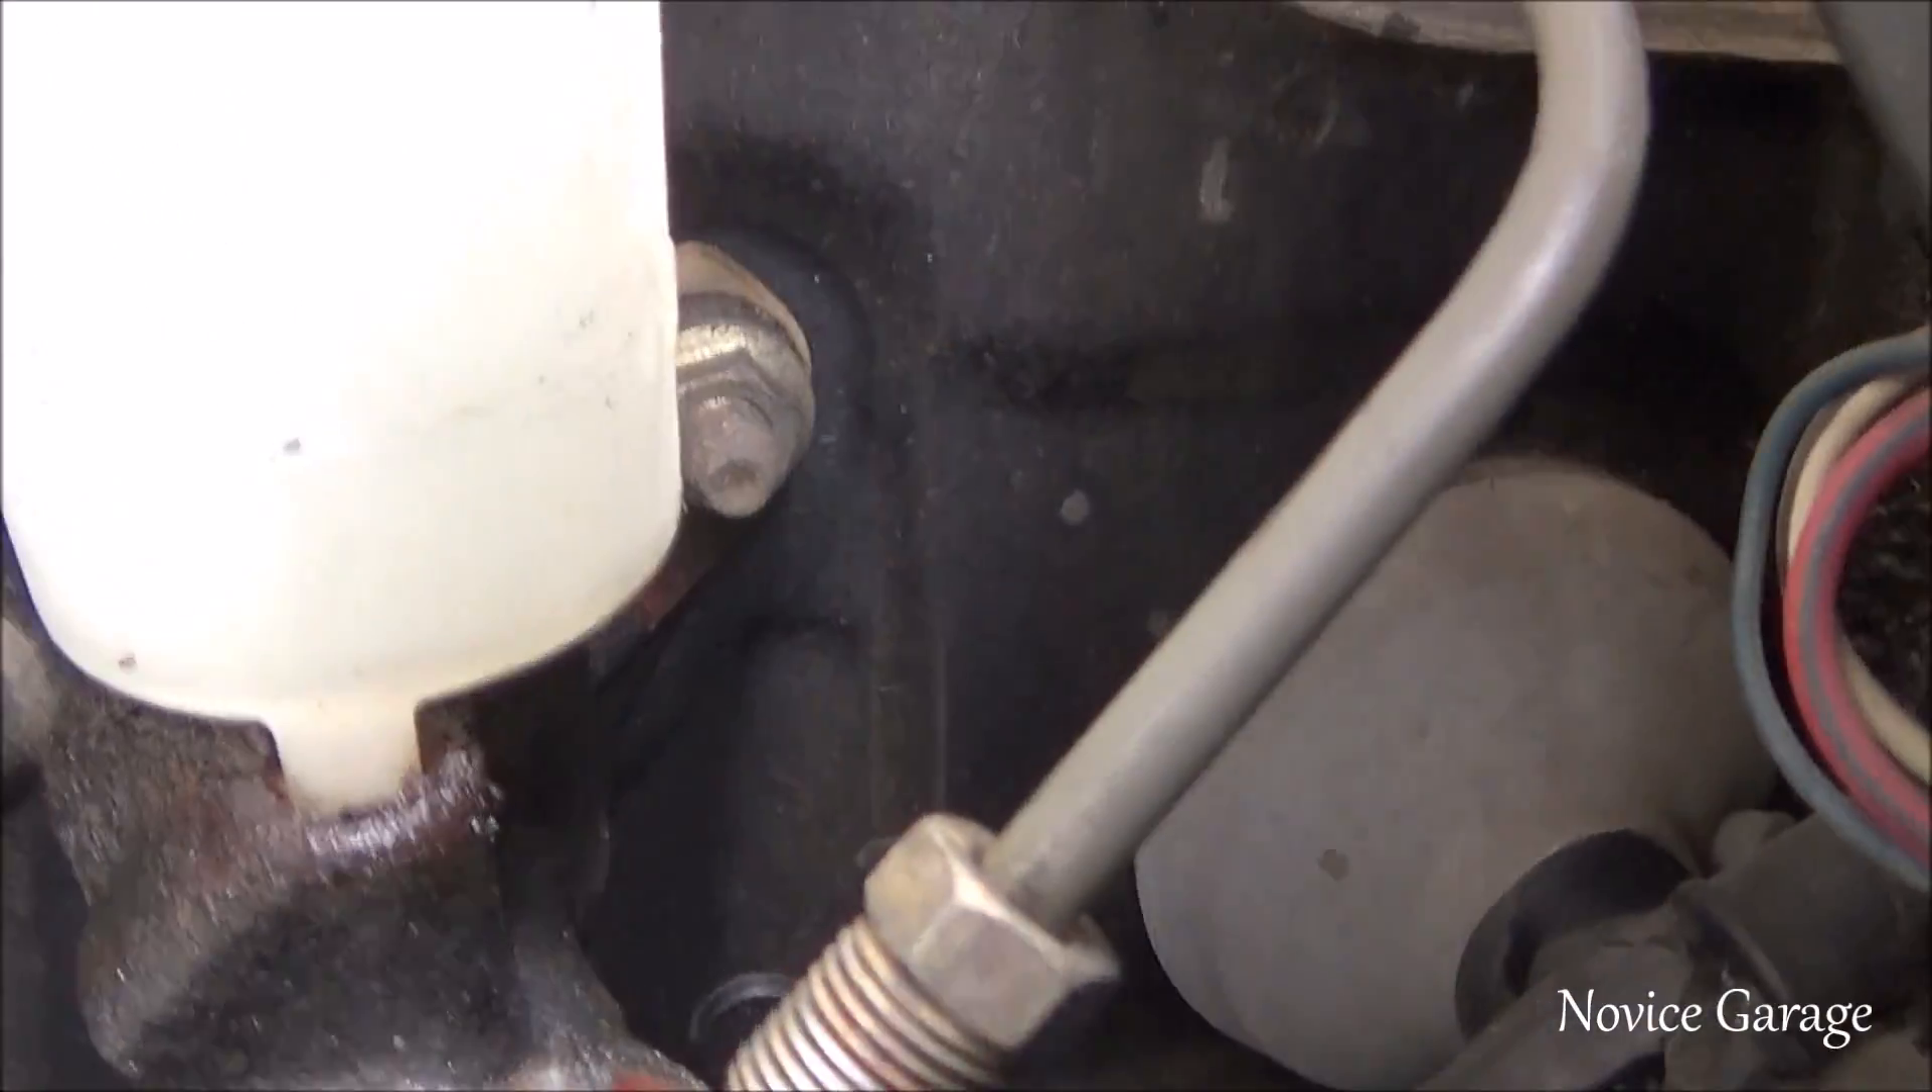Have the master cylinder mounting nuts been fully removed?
No.